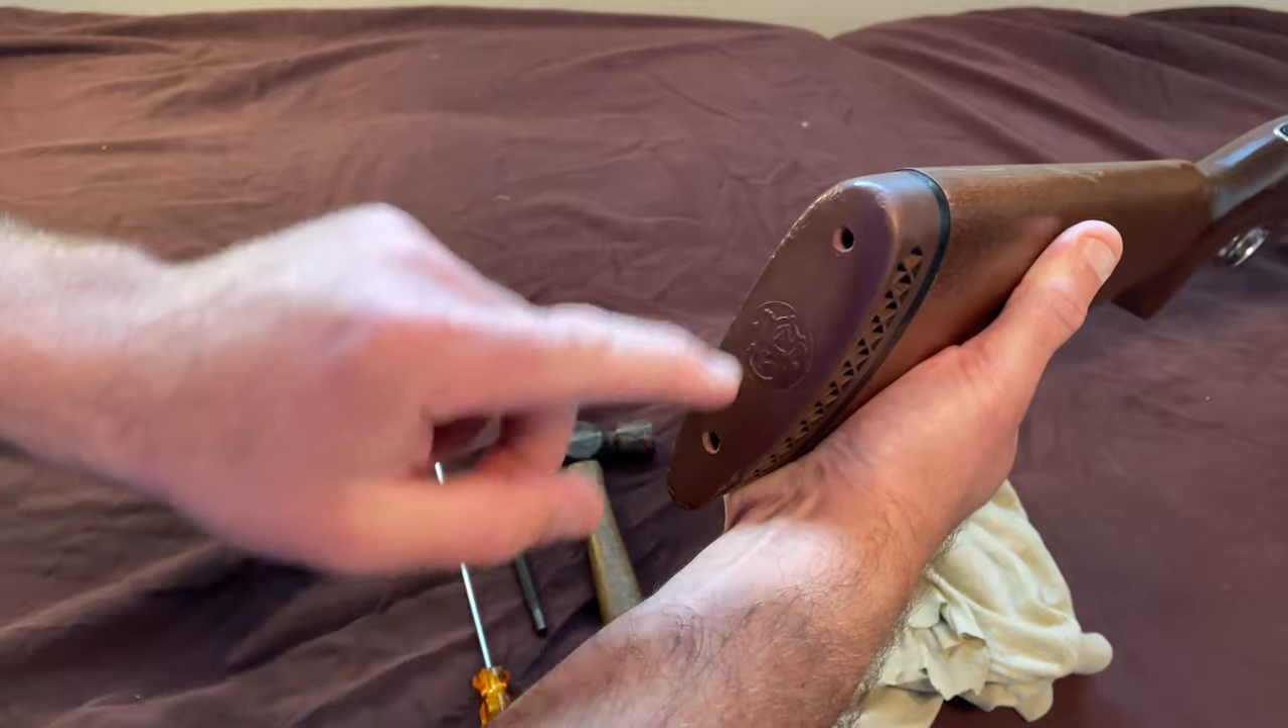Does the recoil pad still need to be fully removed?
Yes.